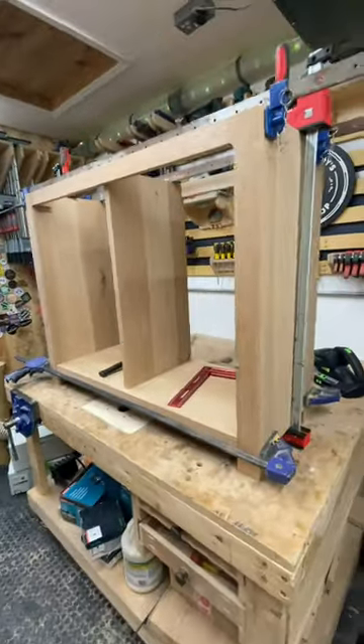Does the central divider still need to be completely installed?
No.